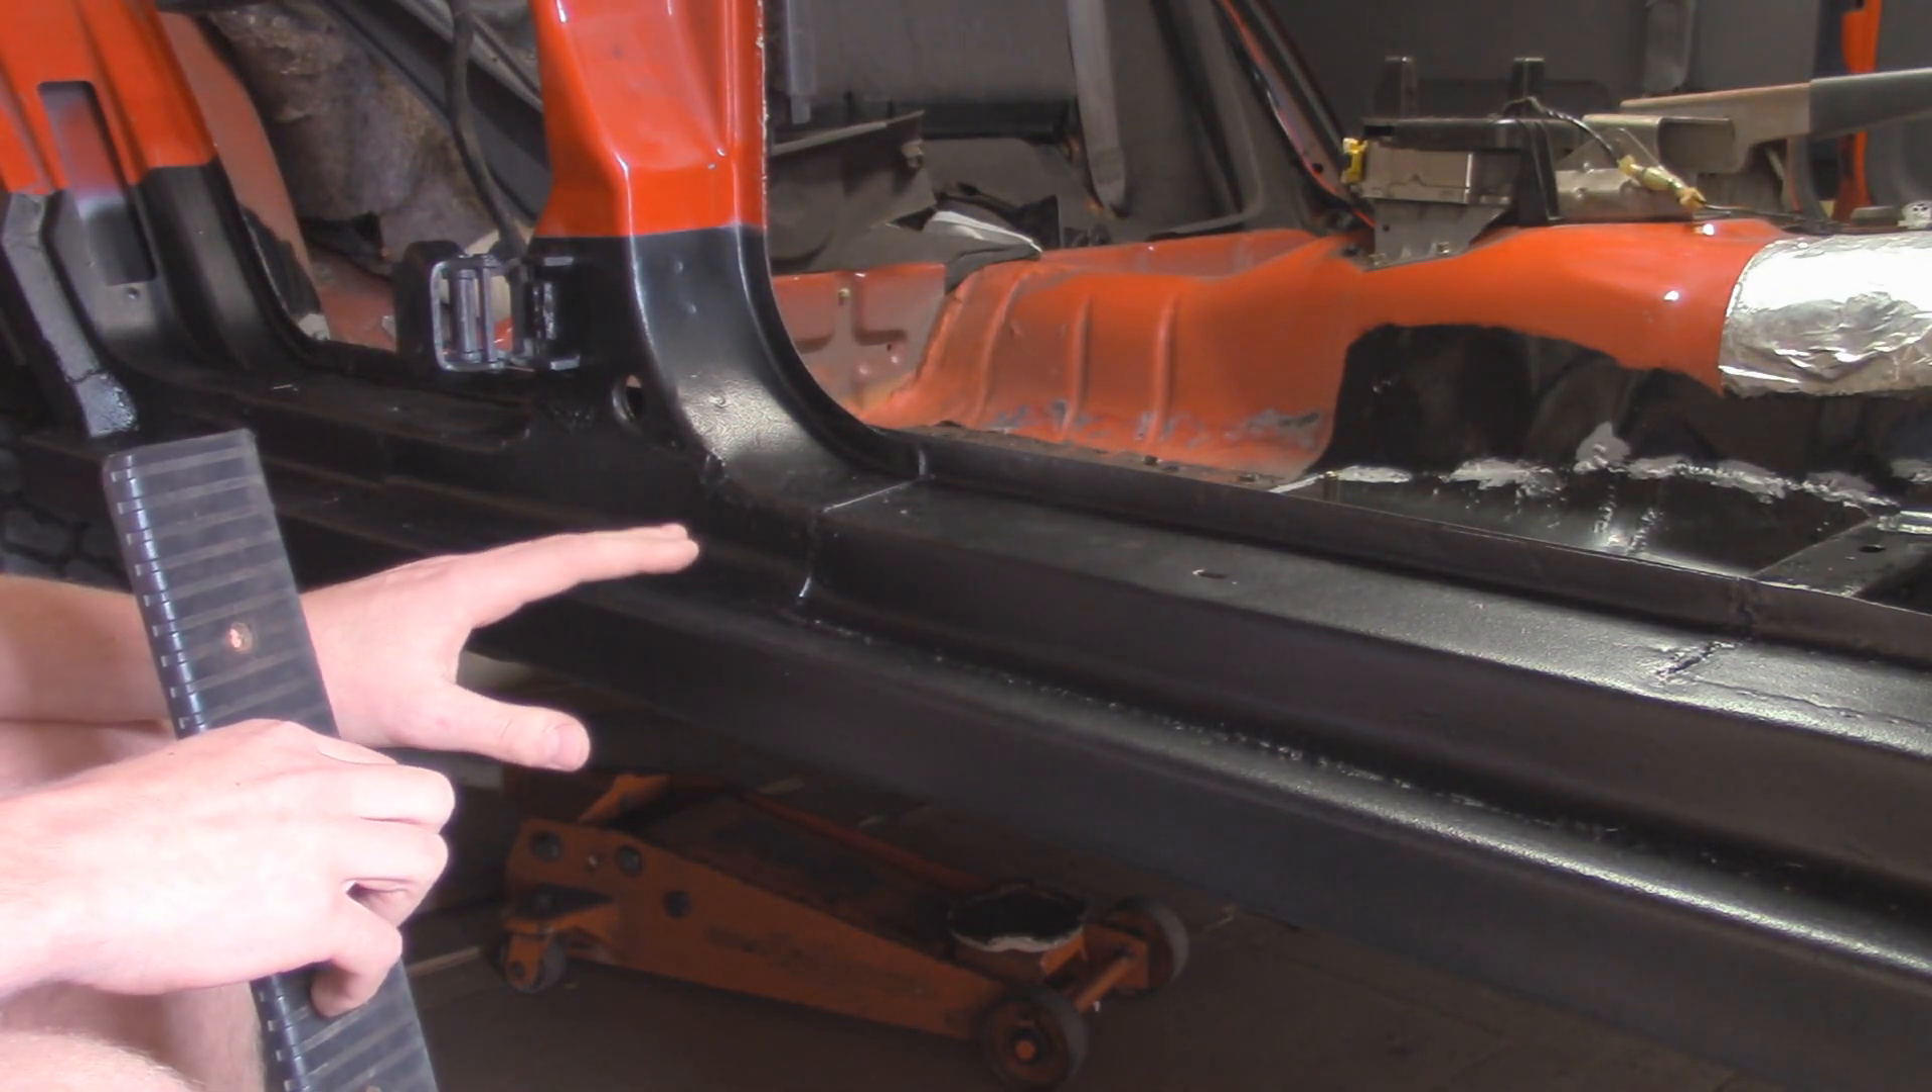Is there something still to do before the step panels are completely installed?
Yes.